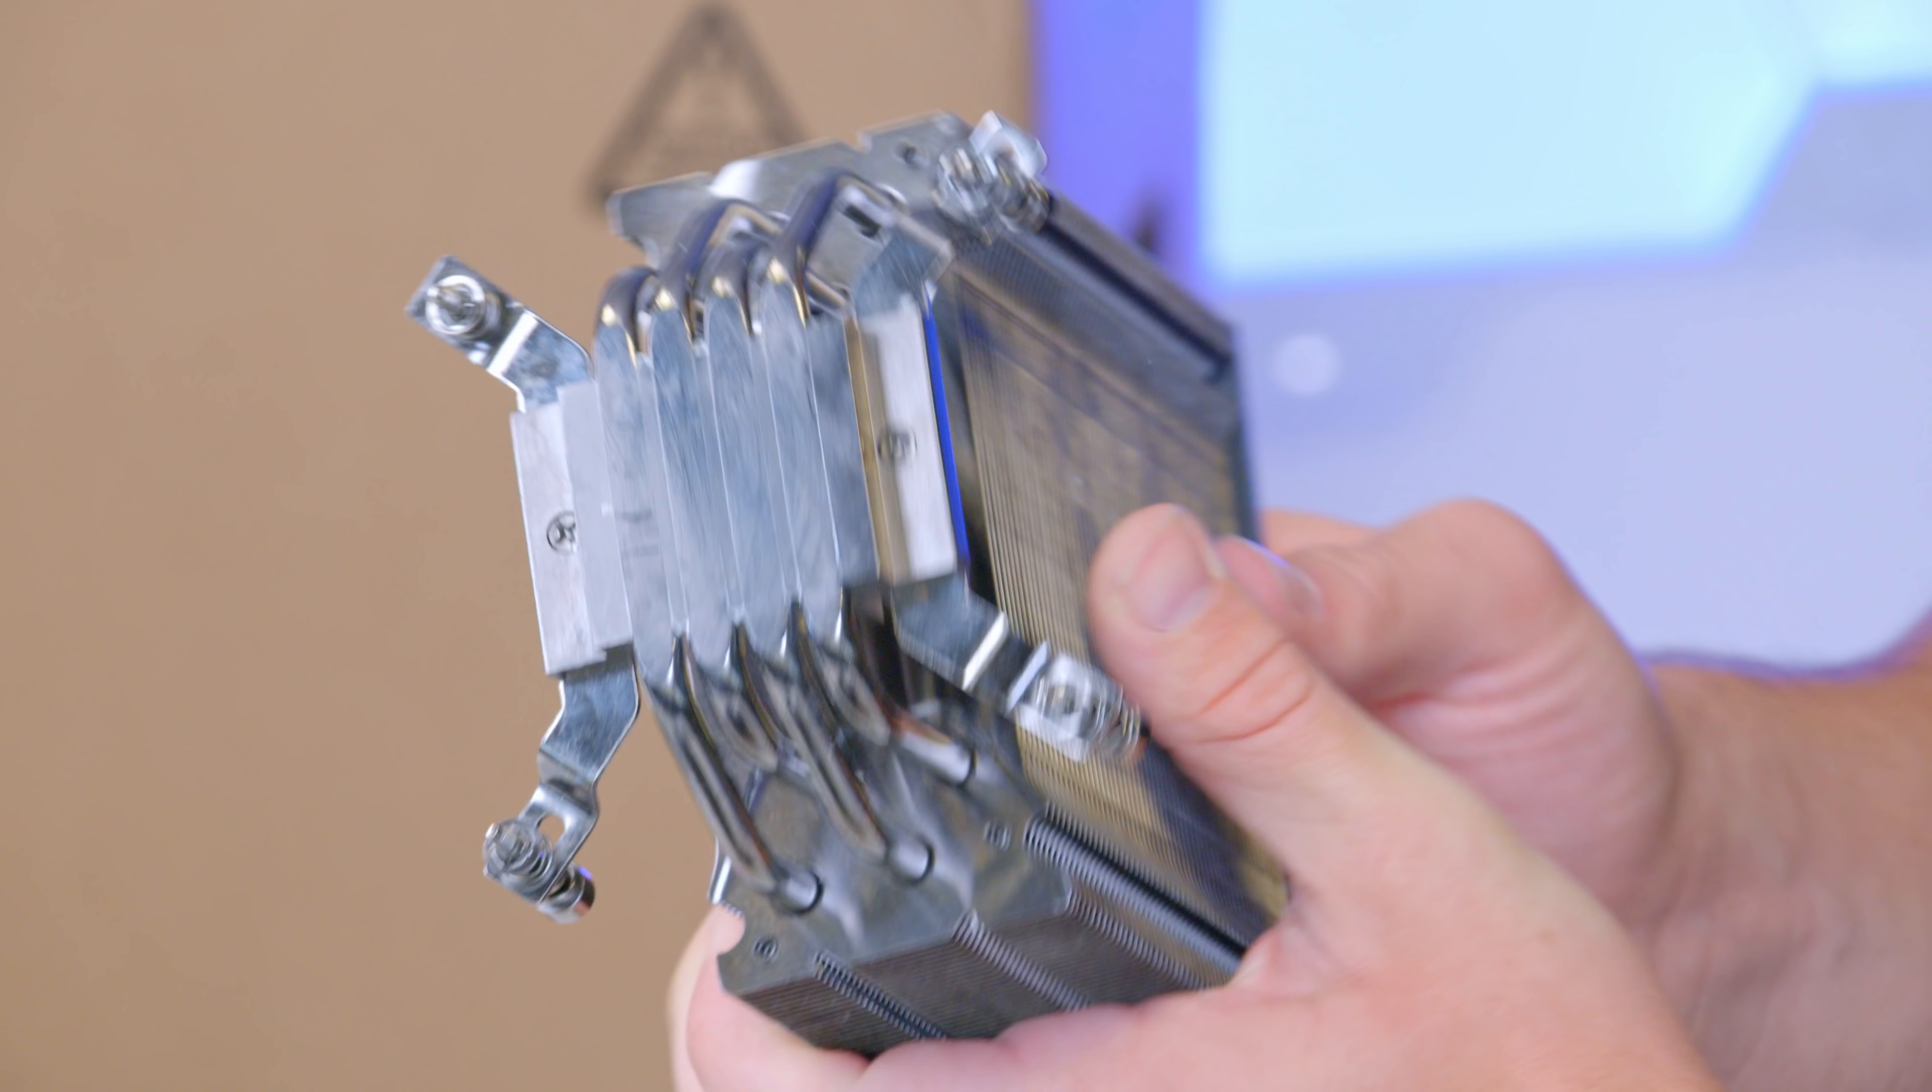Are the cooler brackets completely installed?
Yes.